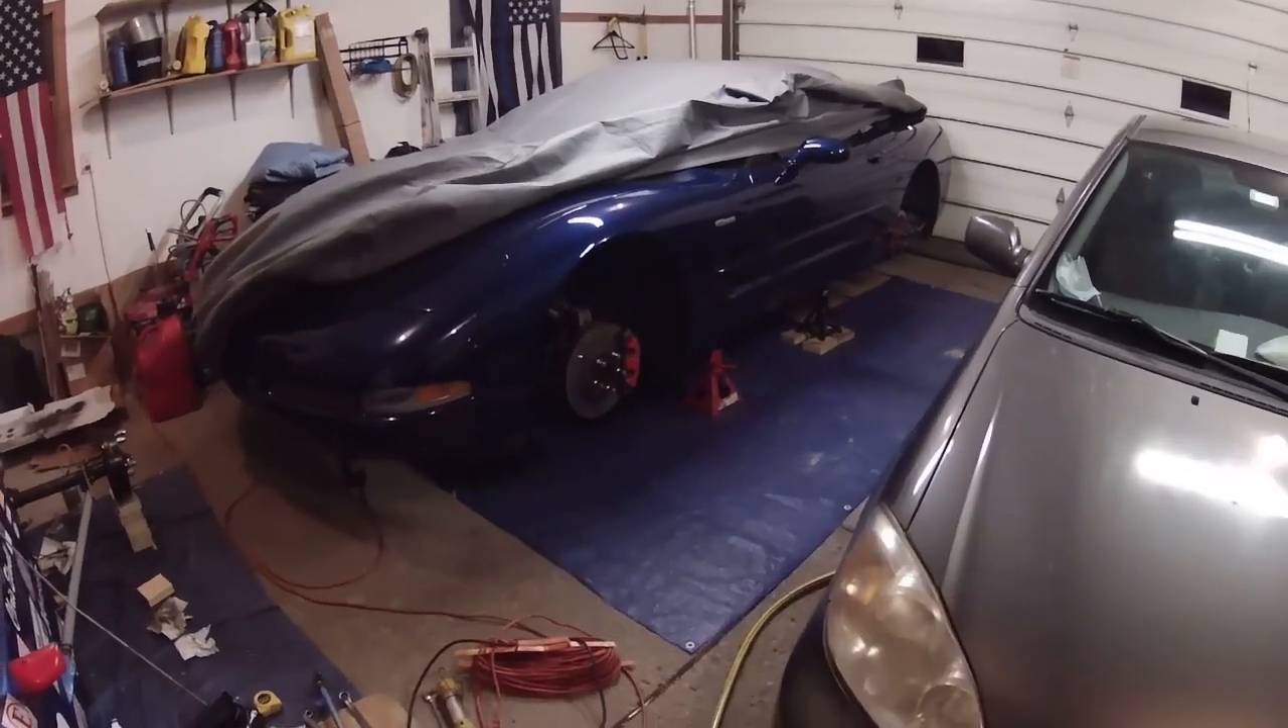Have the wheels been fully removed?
Yes.